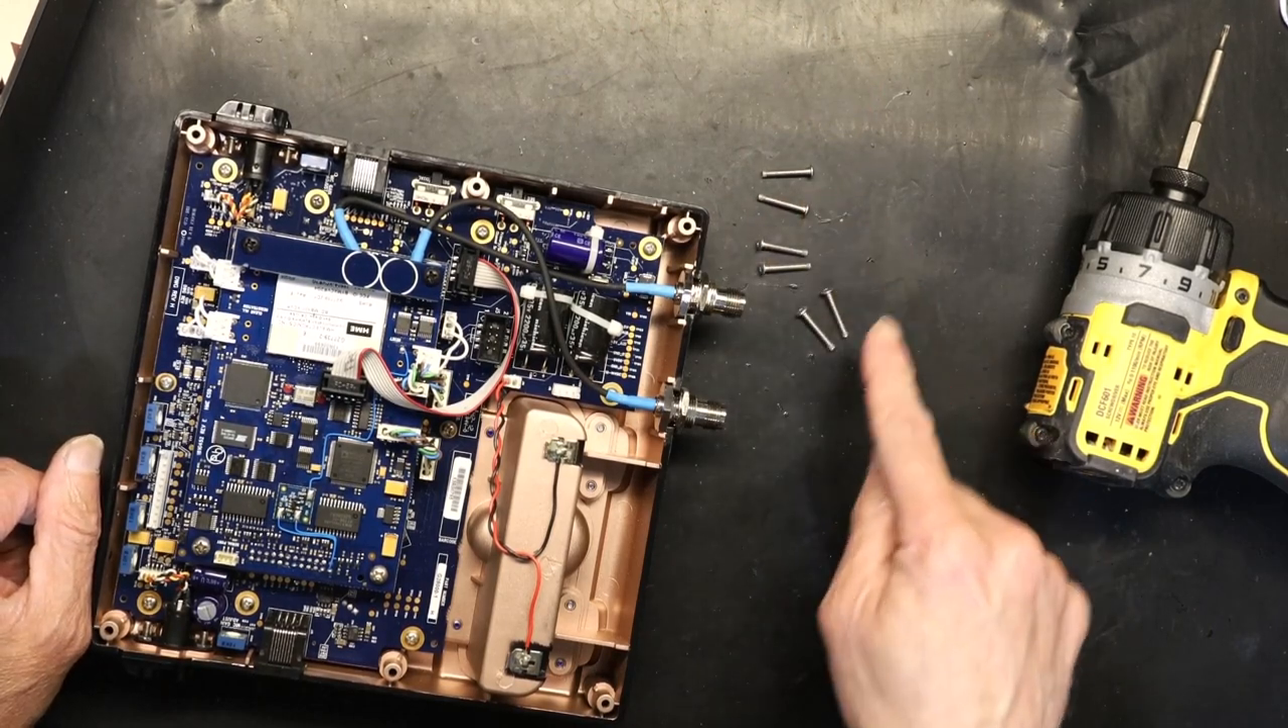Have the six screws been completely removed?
Yes.